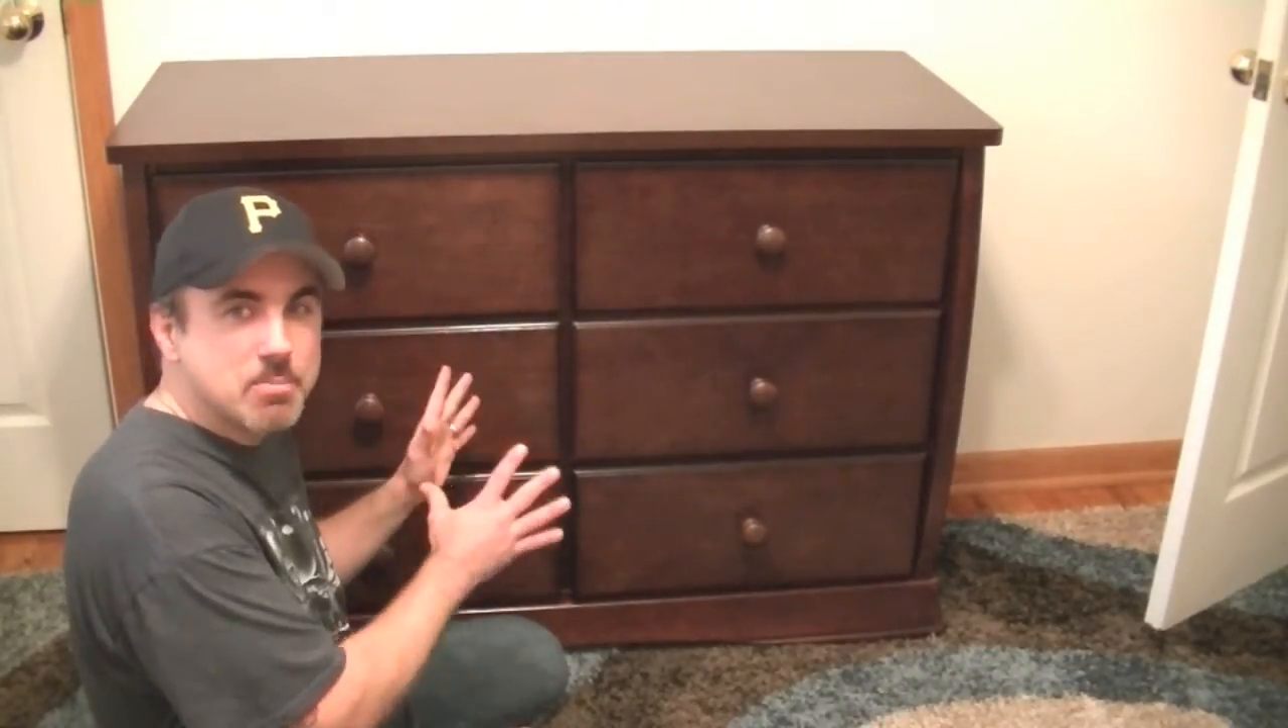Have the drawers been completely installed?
Yes.